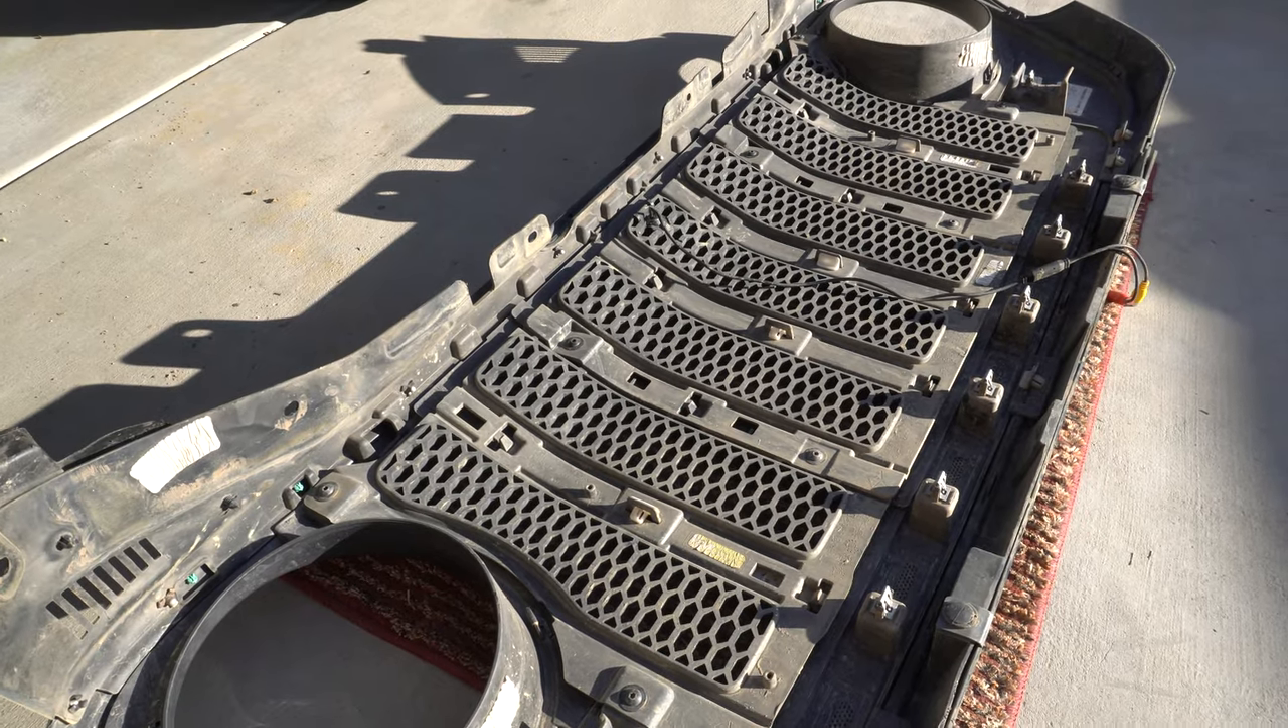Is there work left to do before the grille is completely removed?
No.